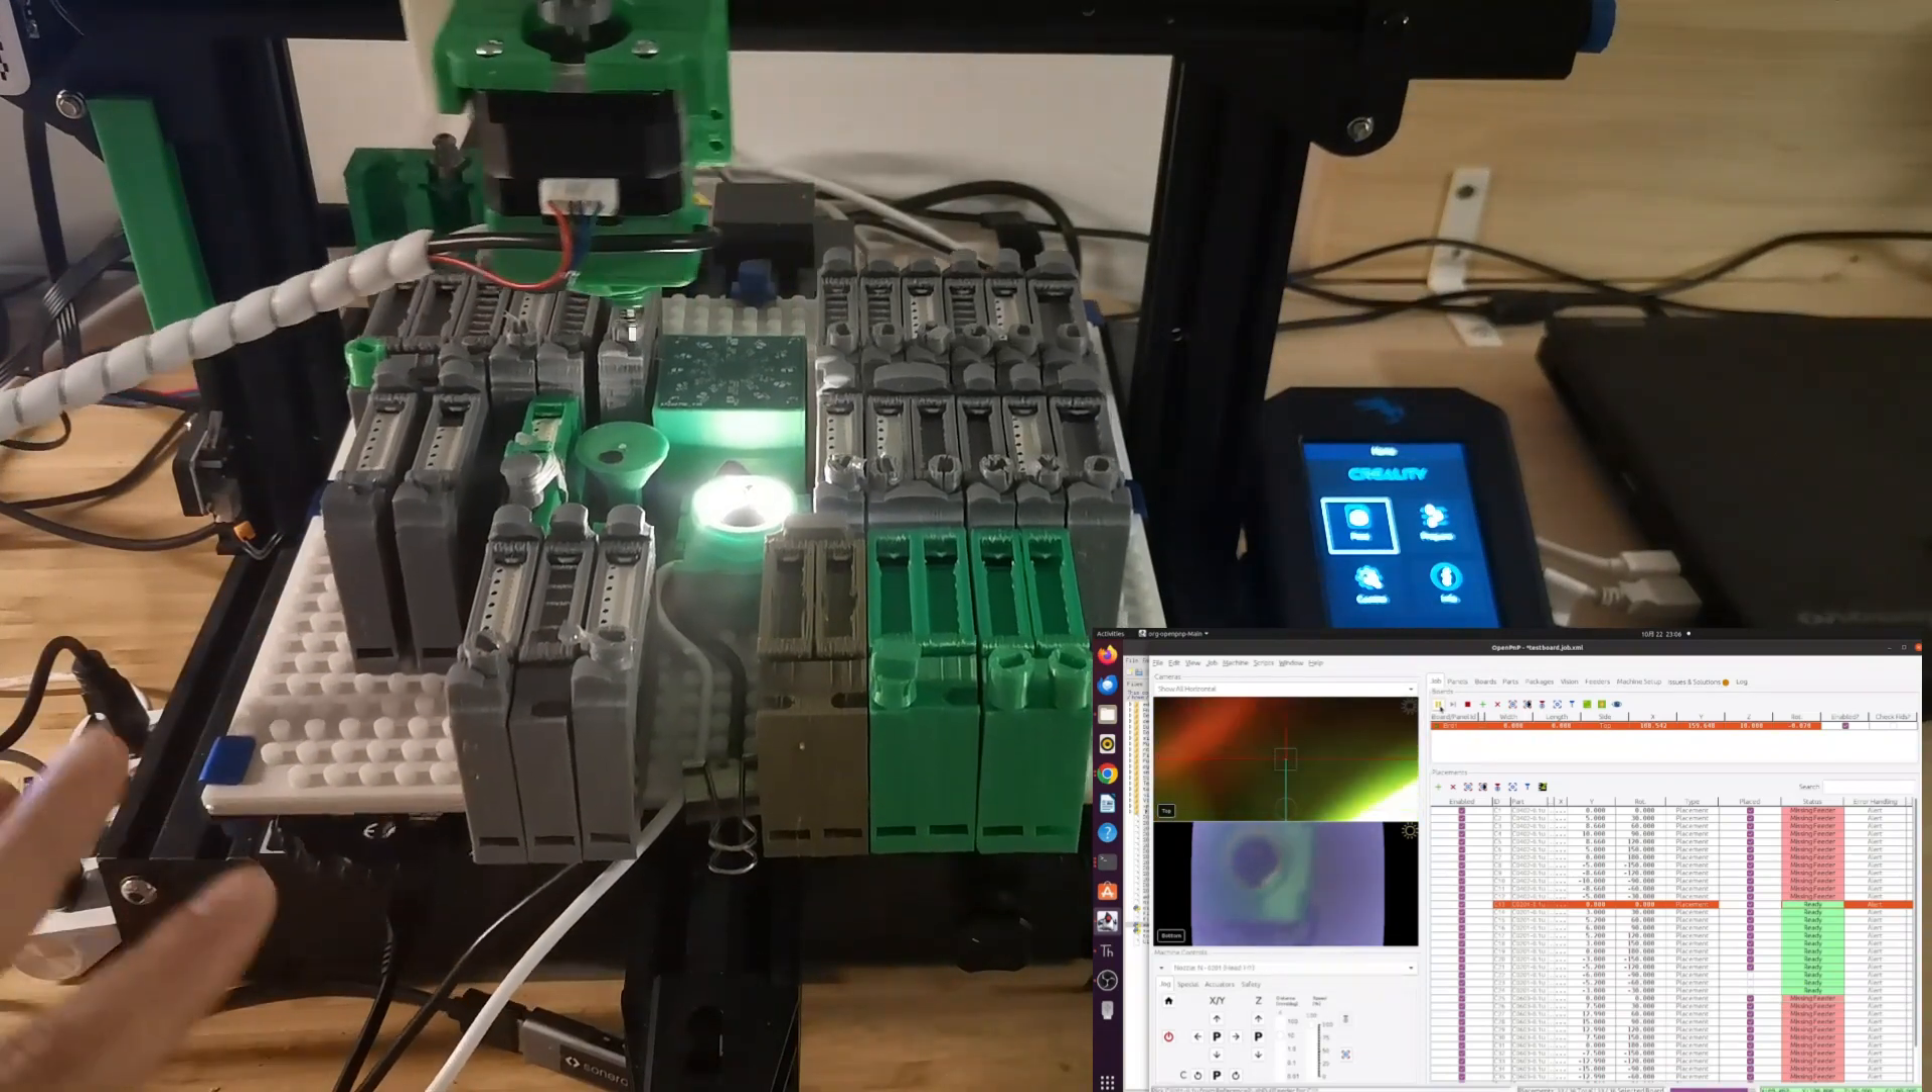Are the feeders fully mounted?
Yes.